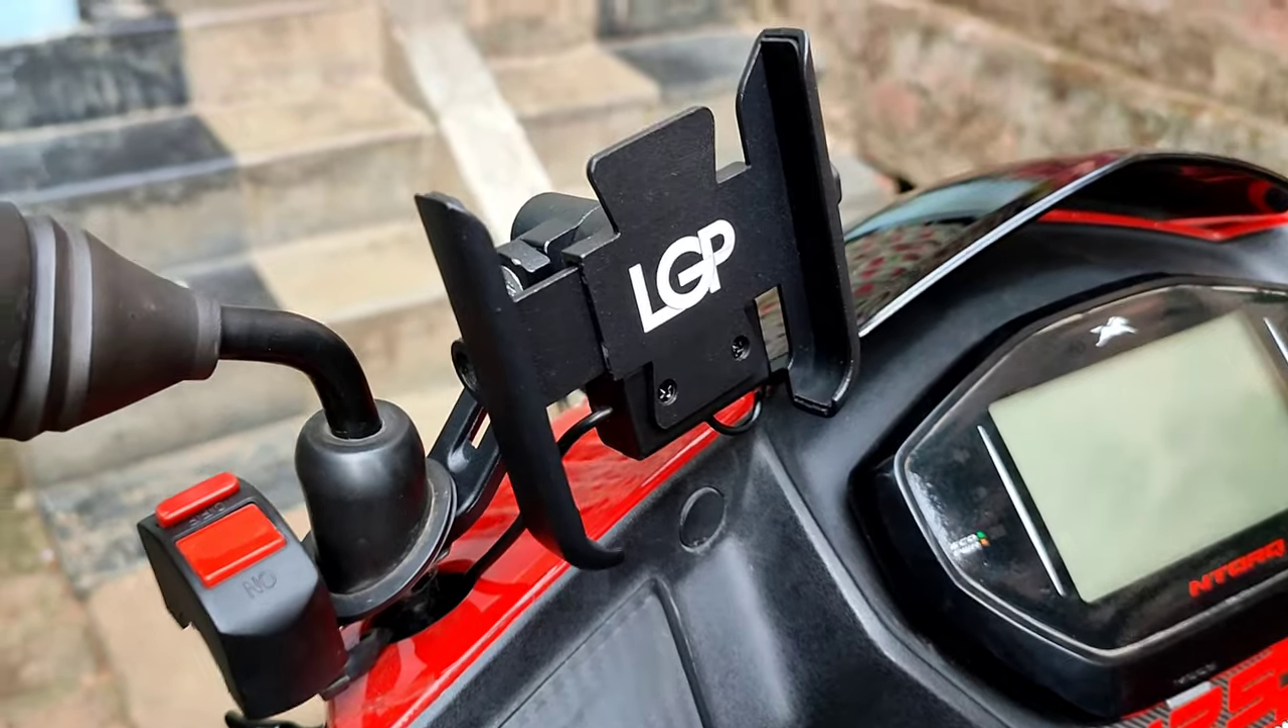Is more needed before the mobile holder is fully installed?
No.